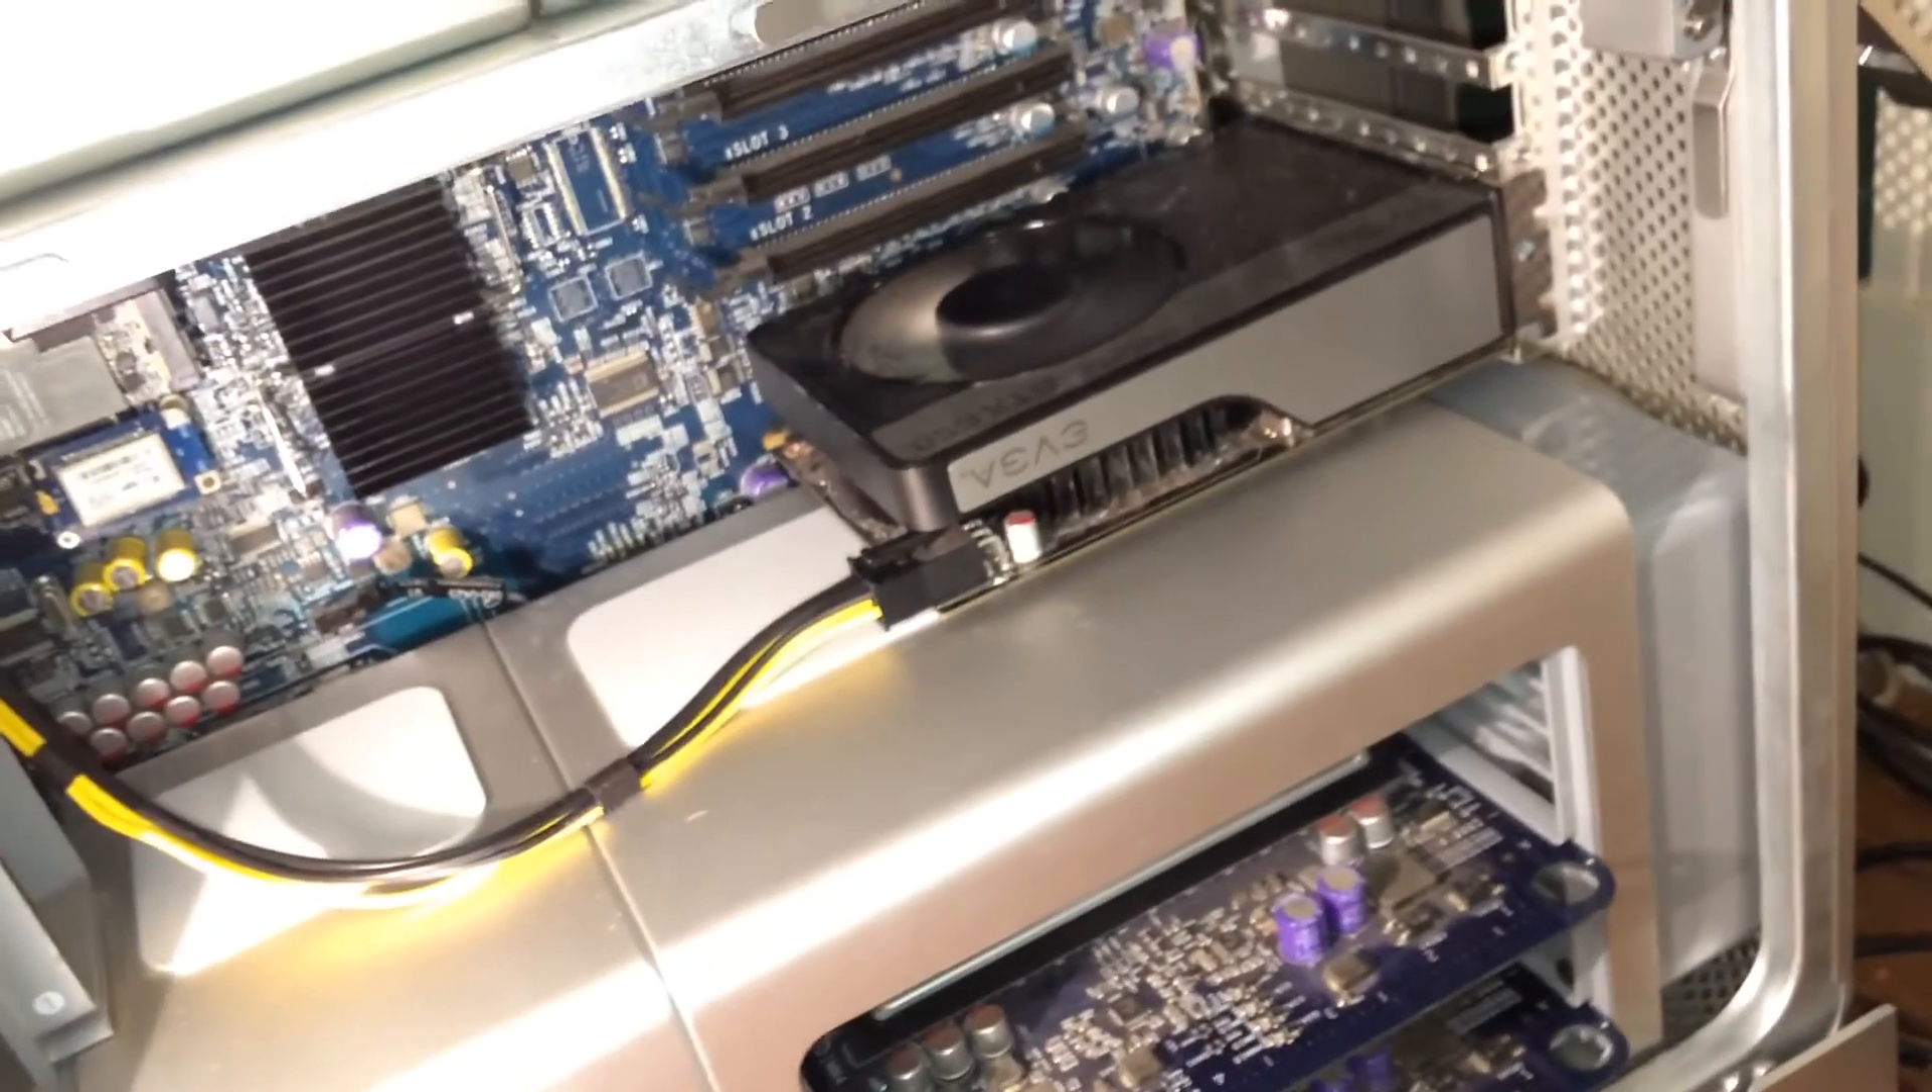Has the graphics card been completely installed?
Yes.